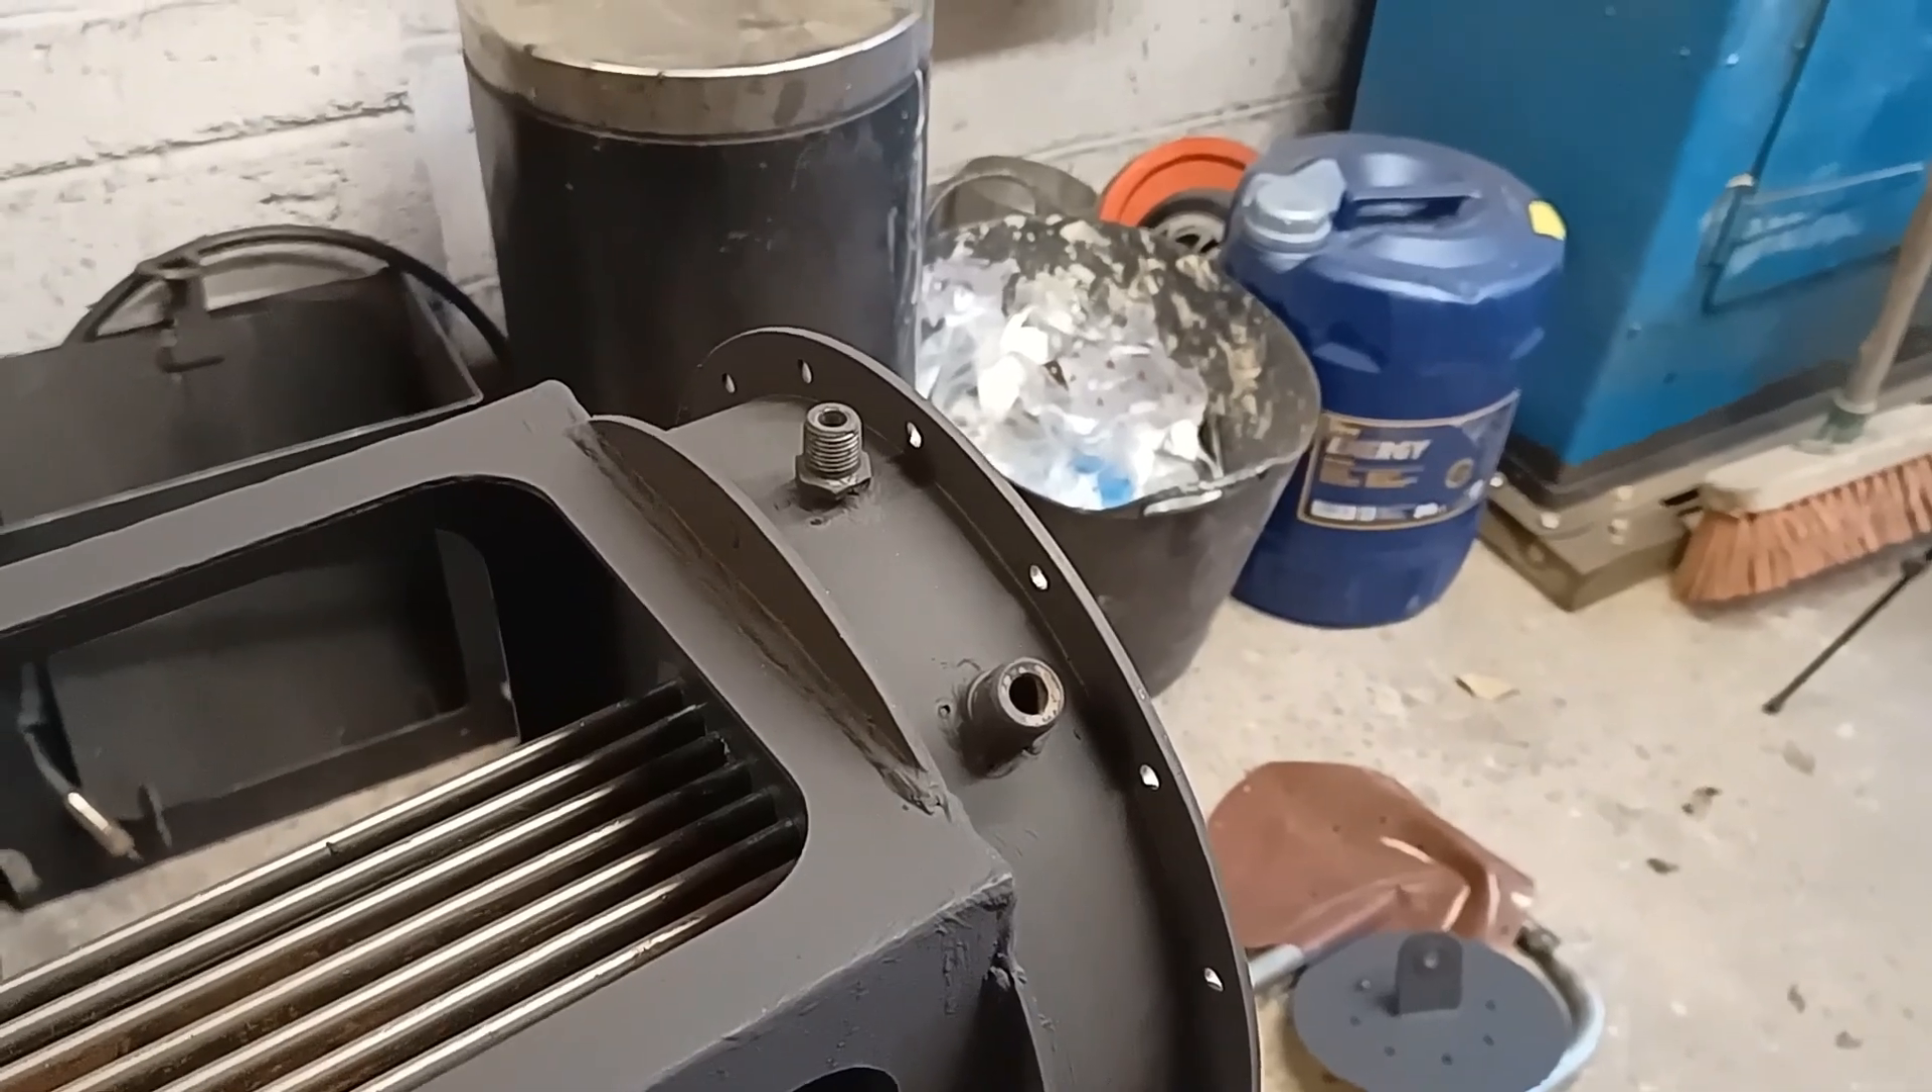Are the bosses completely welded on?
Yes.